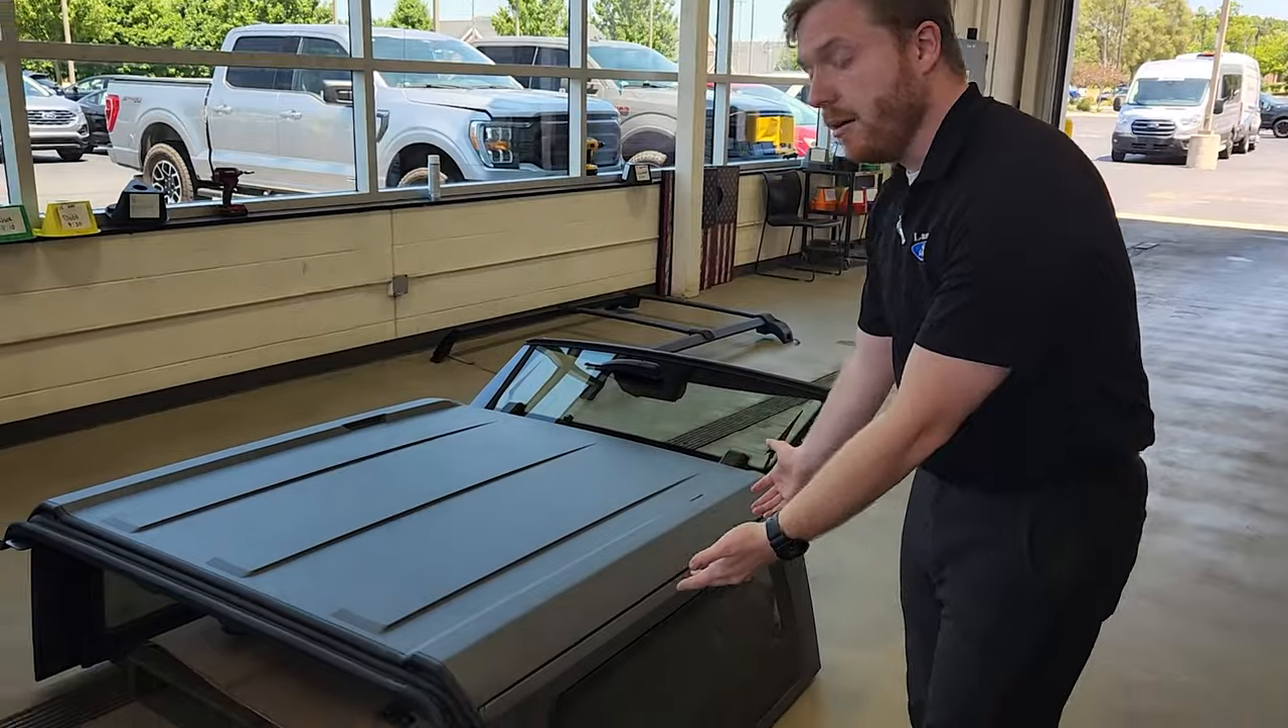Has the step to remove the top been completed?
Yes.